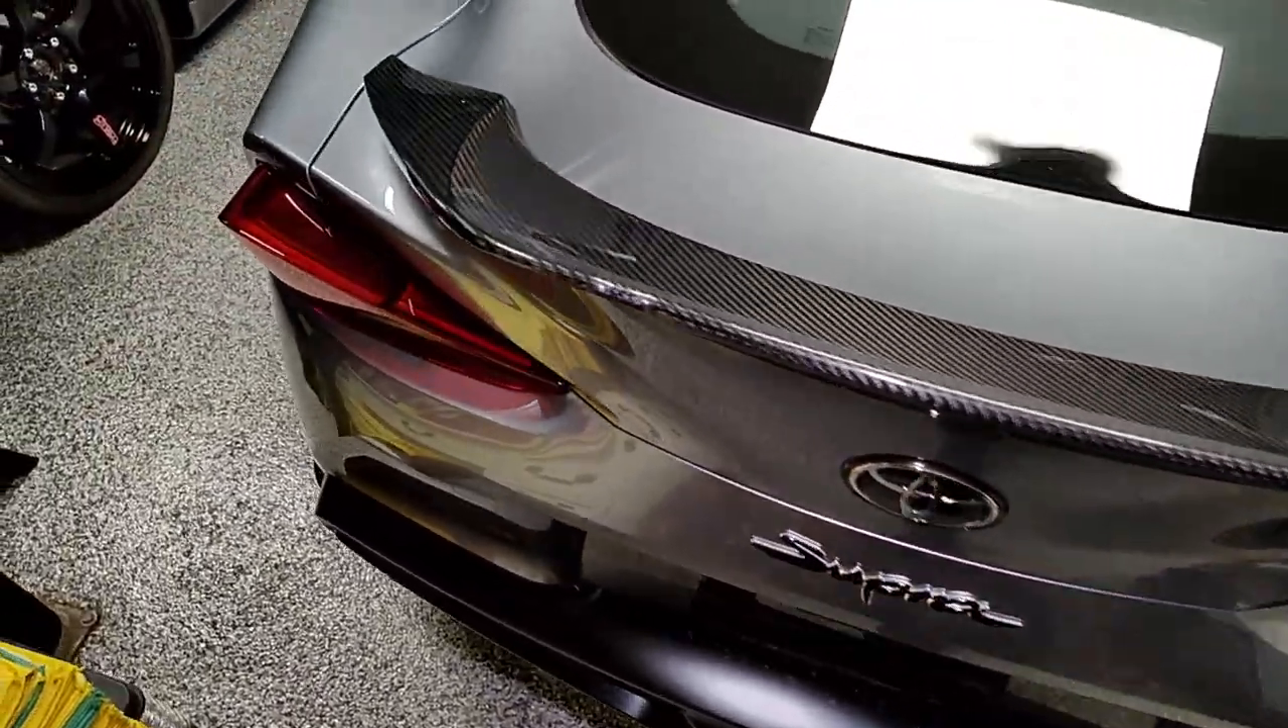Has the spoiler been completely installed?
Yes.